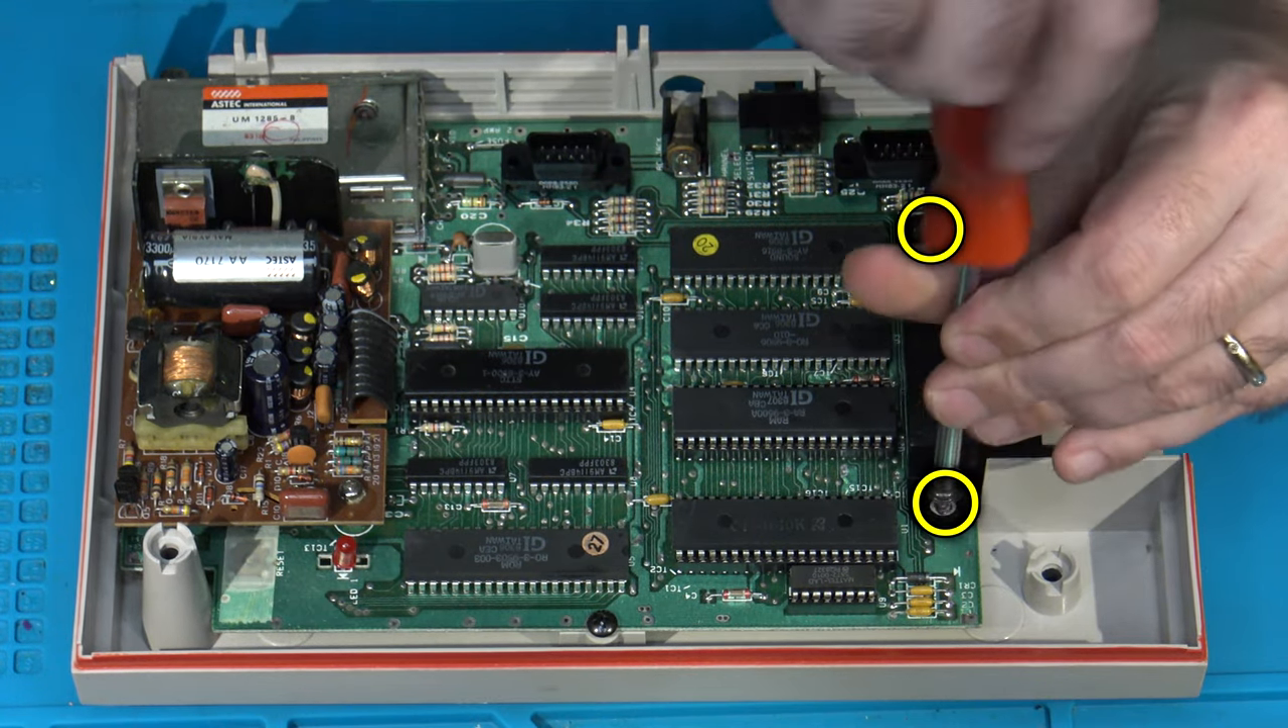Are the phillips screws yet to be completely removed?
Yes.